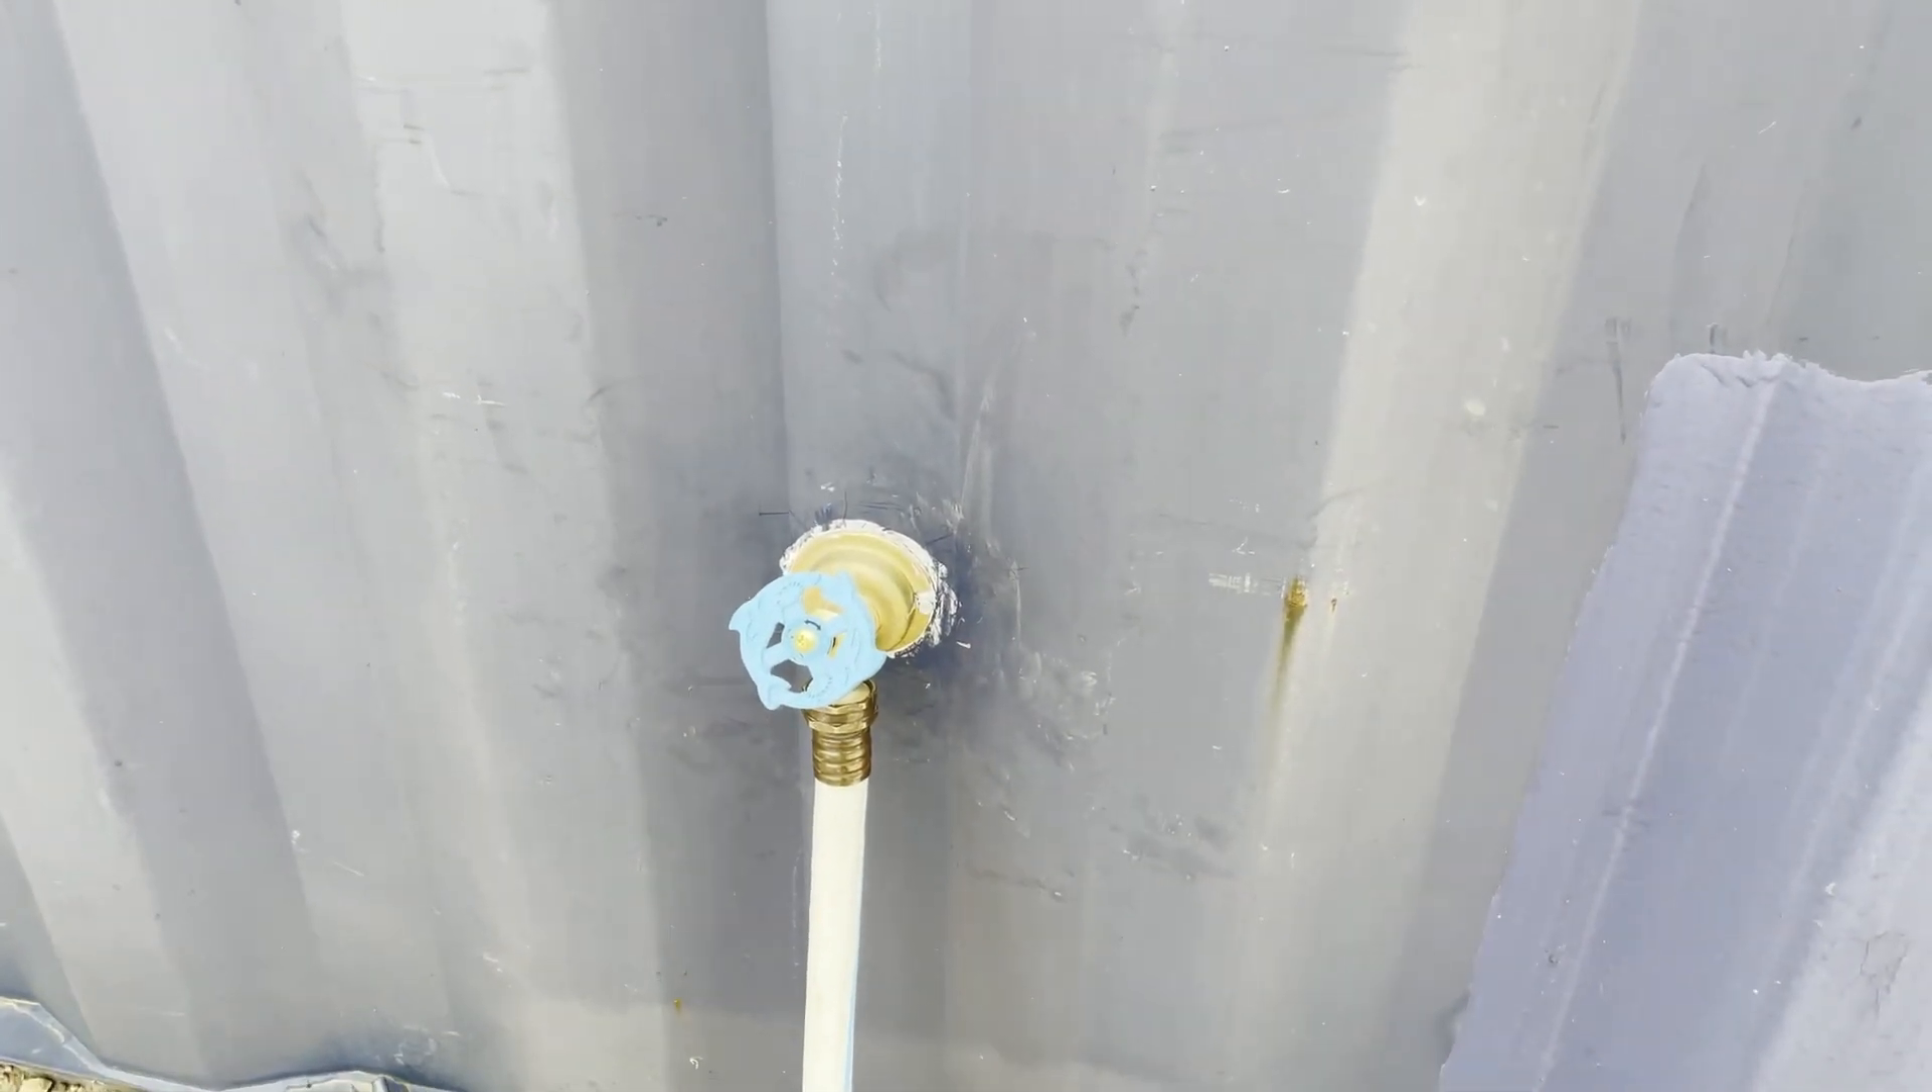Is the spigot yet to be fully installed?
No.